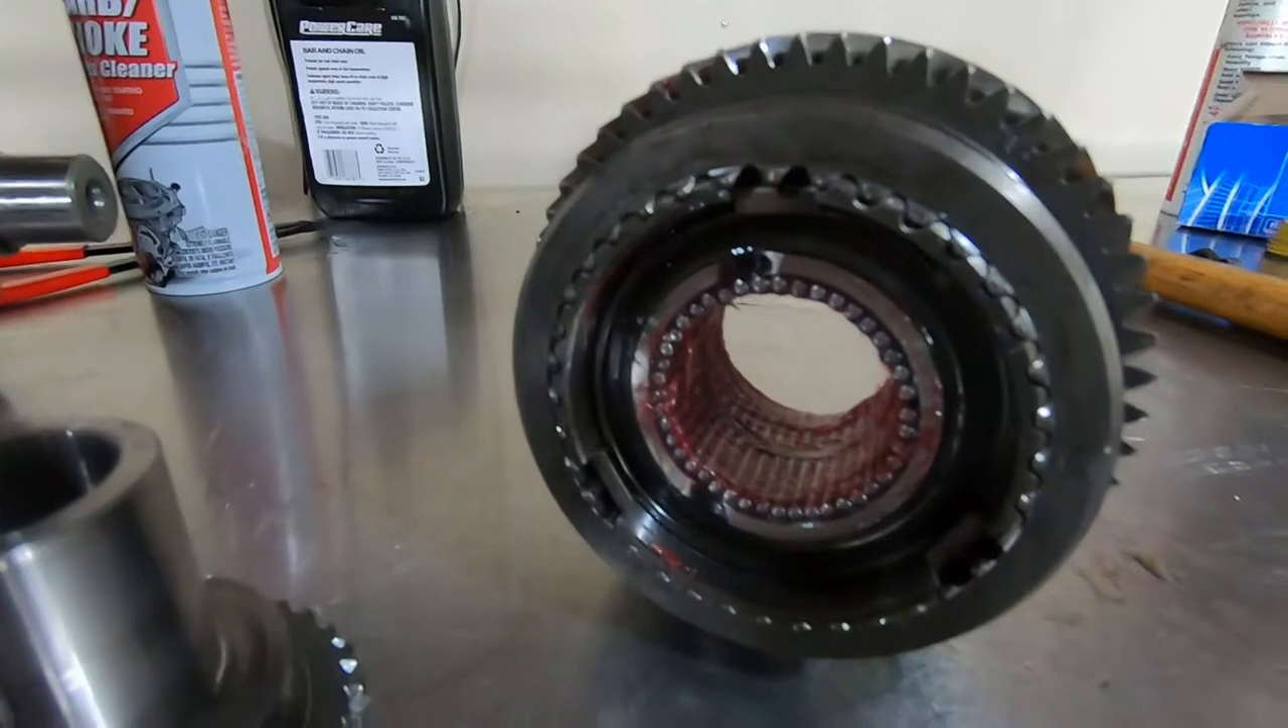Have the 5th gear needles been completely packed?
Yes.